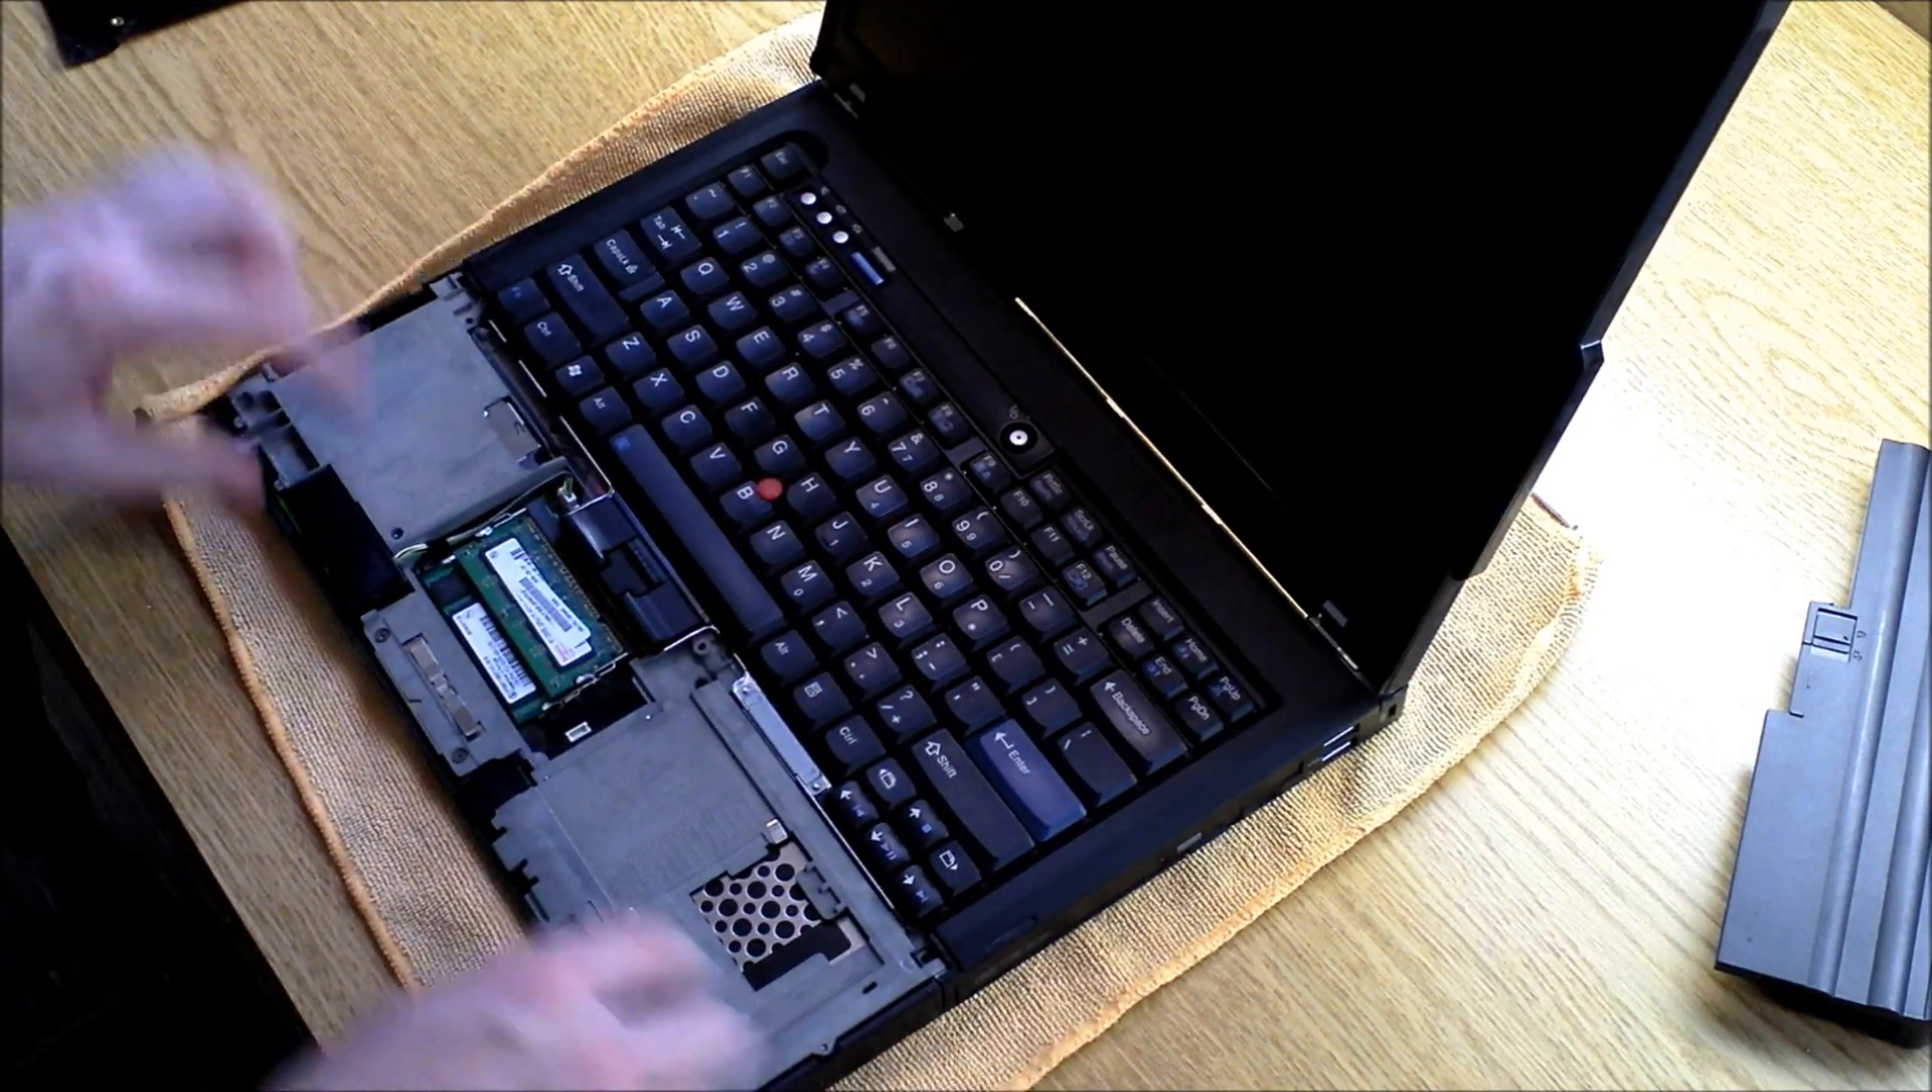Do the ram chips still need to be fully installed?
No.